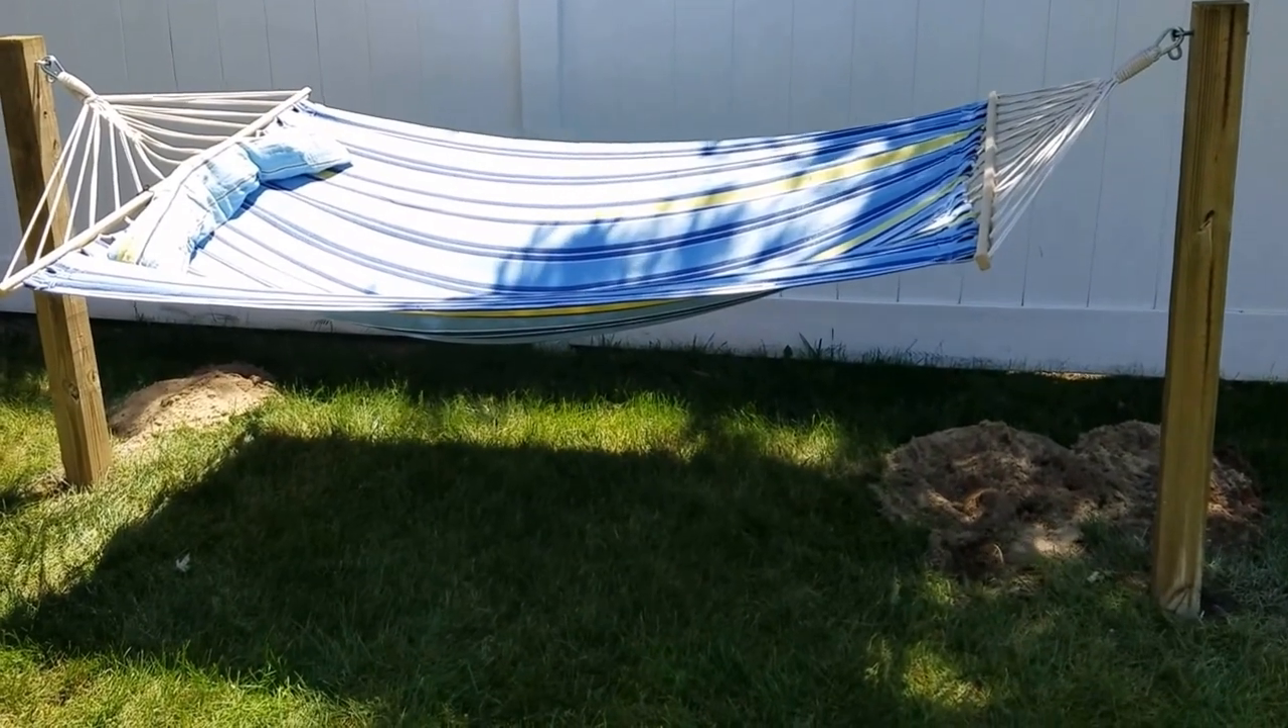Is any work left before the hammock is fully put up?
No.